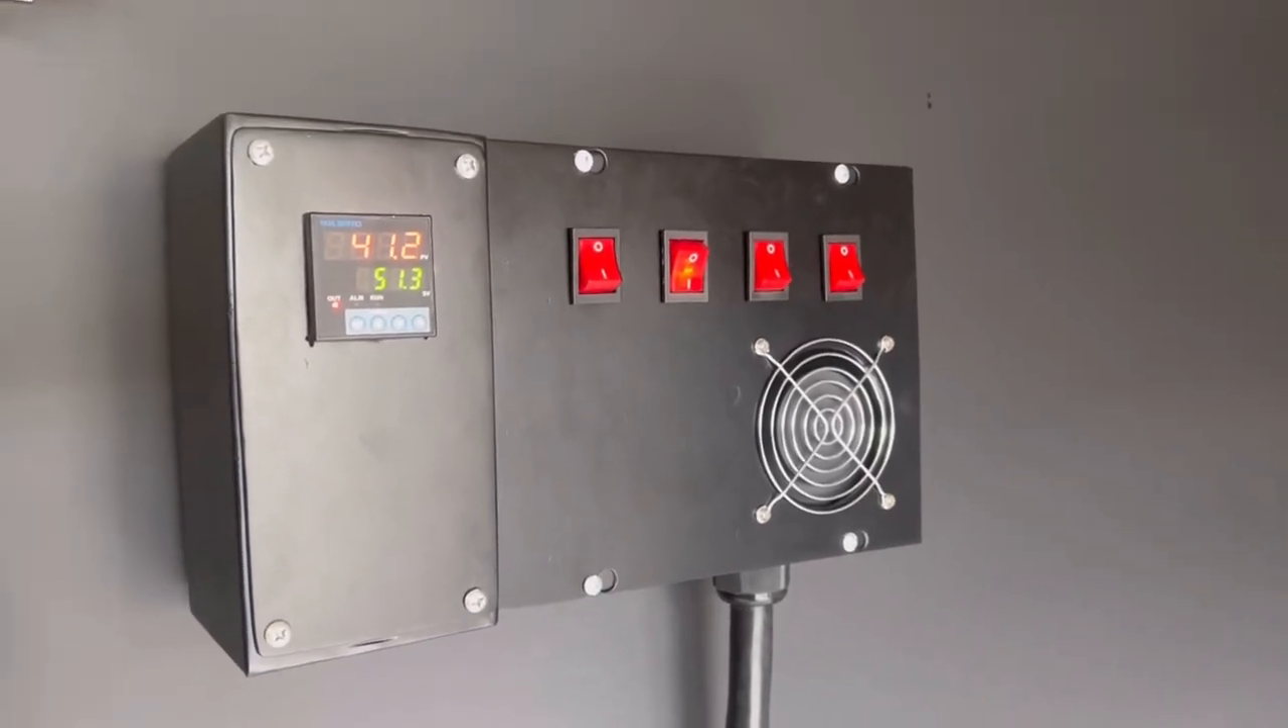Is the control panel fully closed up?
Yes.